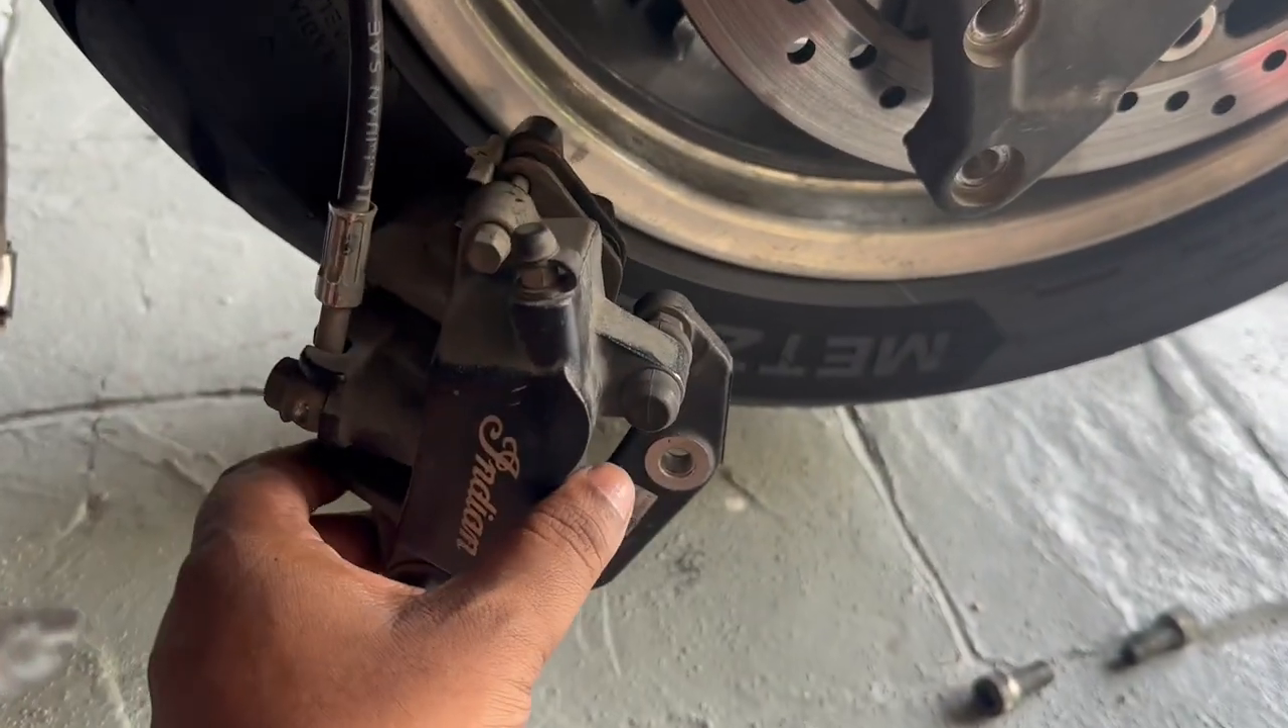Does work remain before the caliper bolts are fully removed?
No.